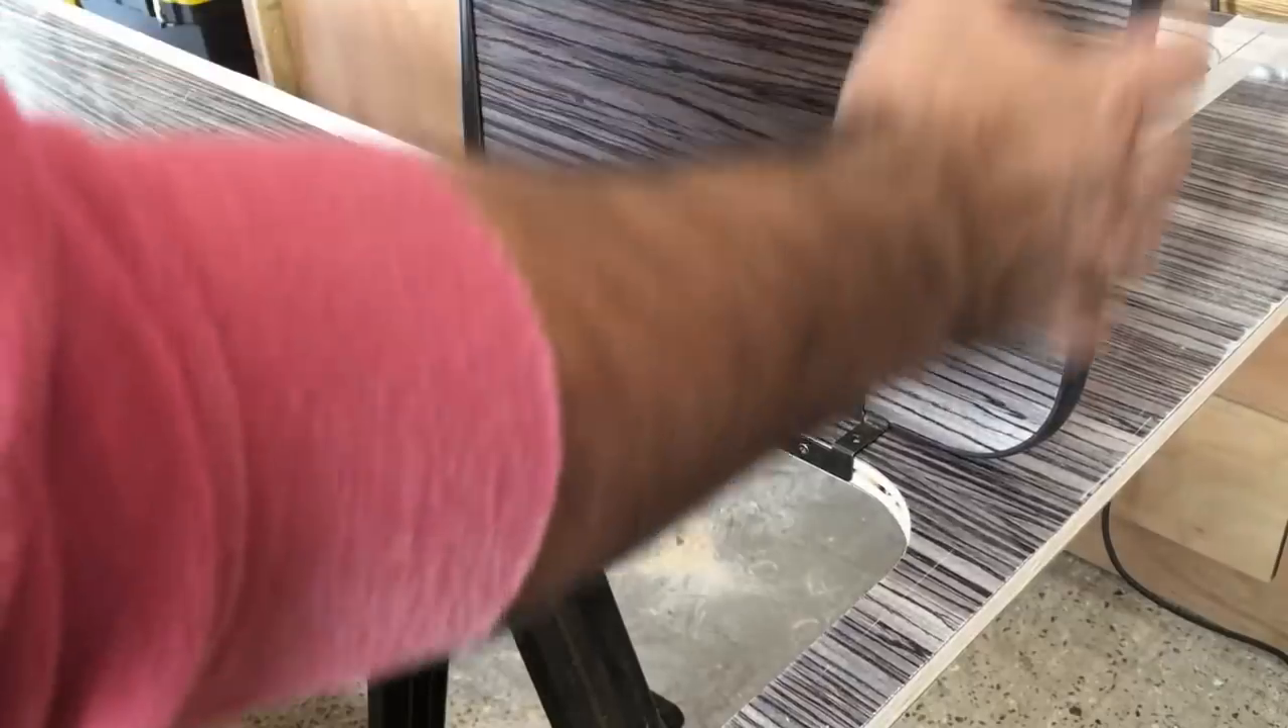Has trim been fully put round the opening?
No.